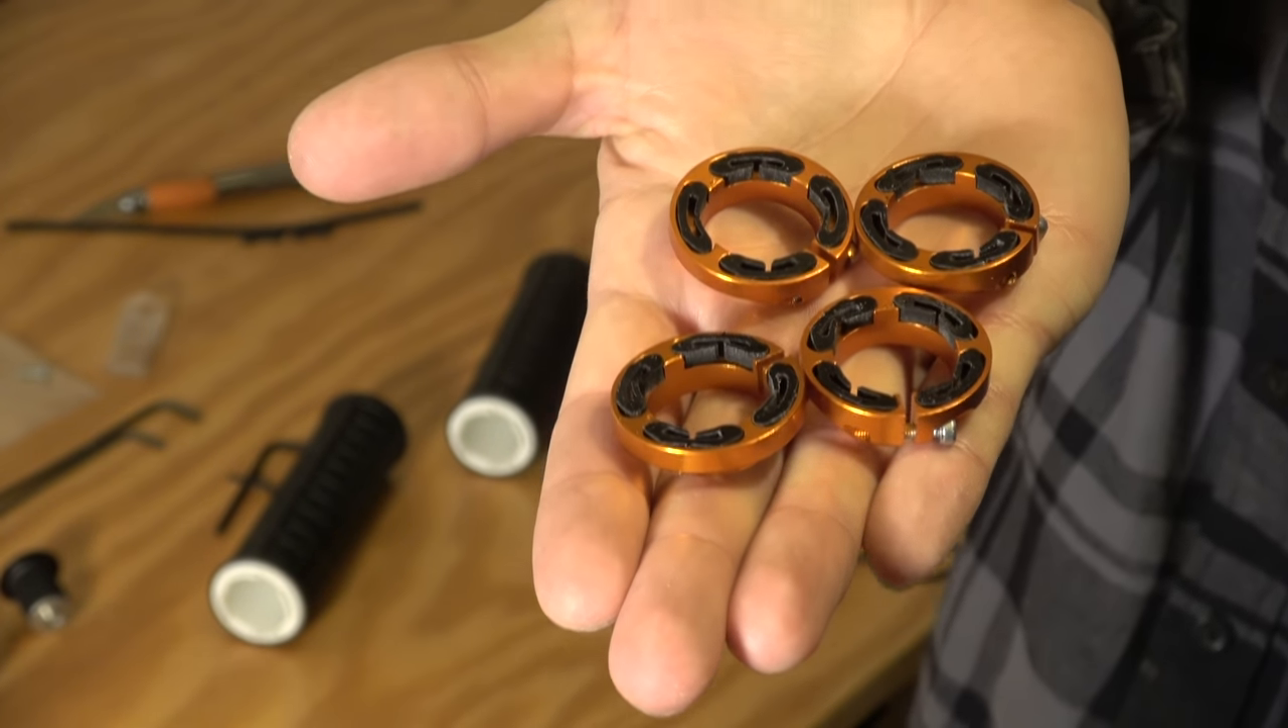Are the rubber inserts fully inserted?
Yes.